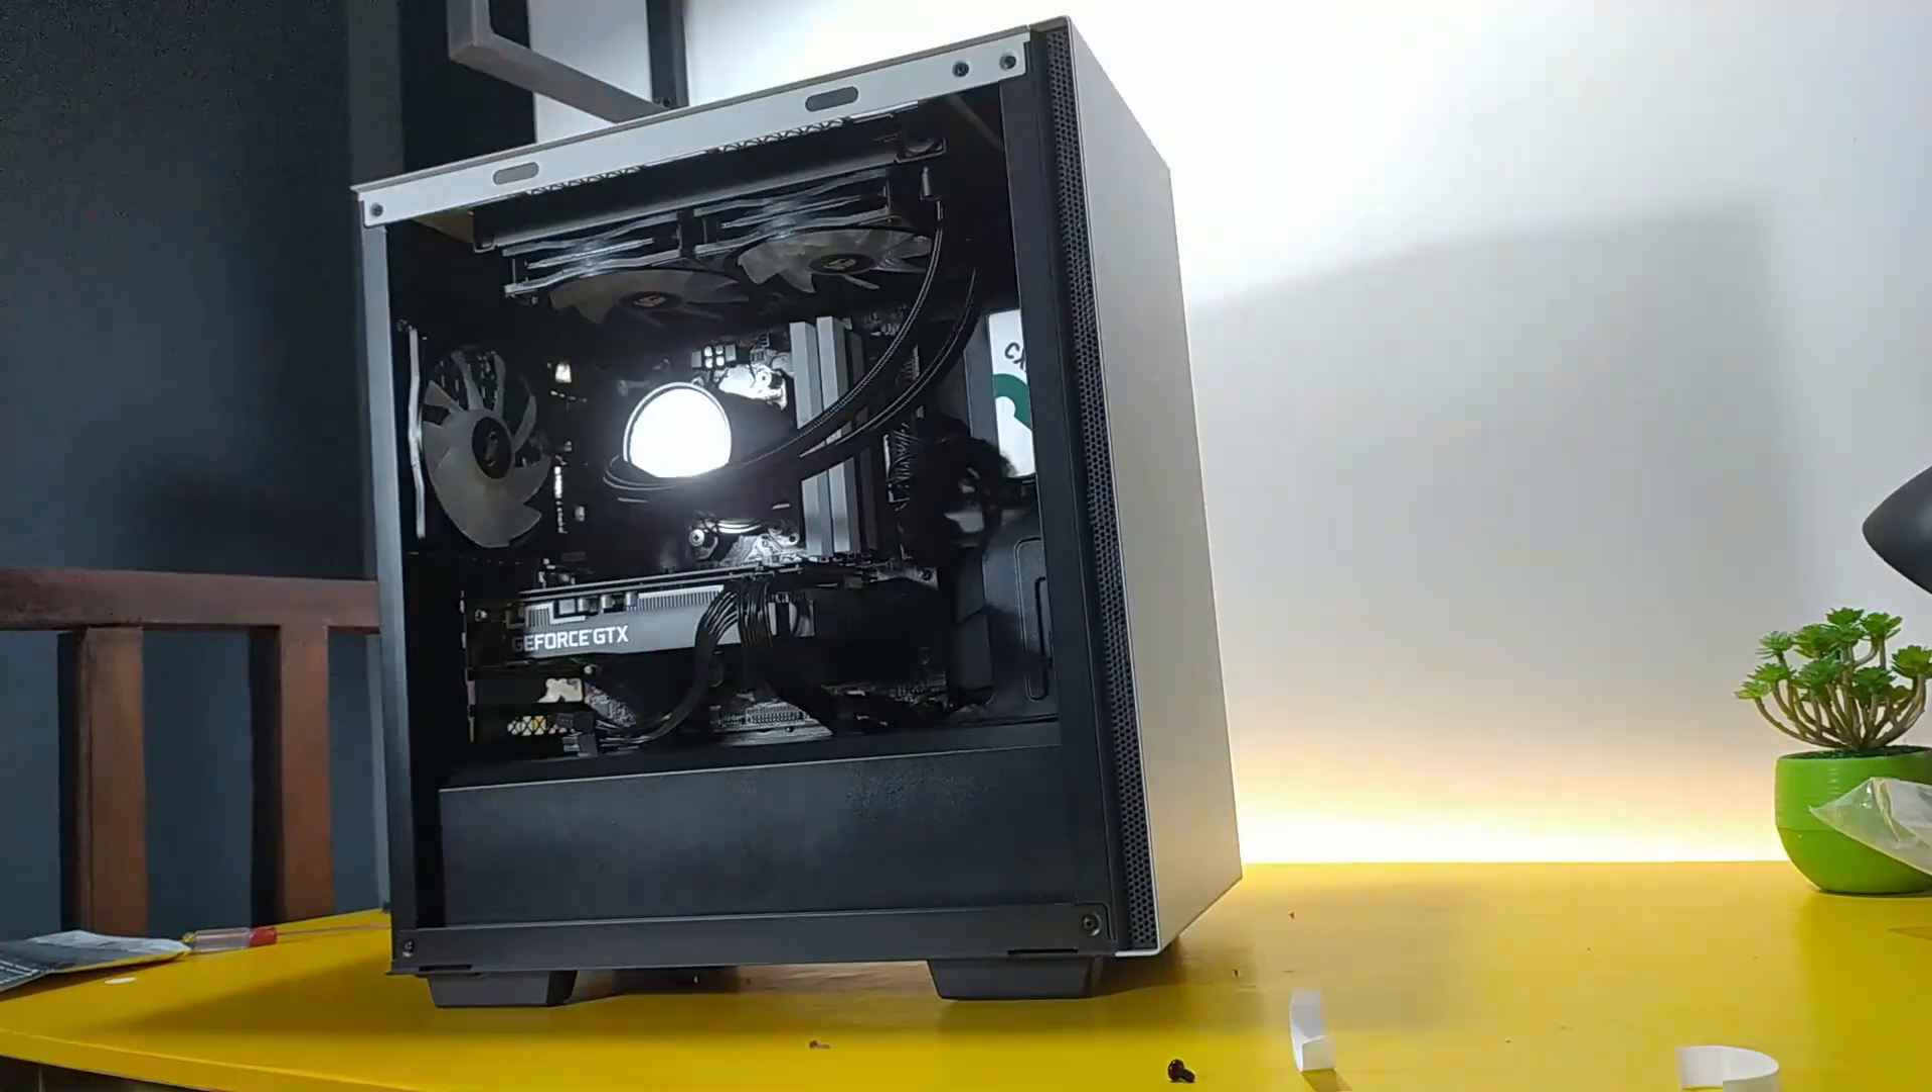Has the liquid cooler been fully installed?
Yes.